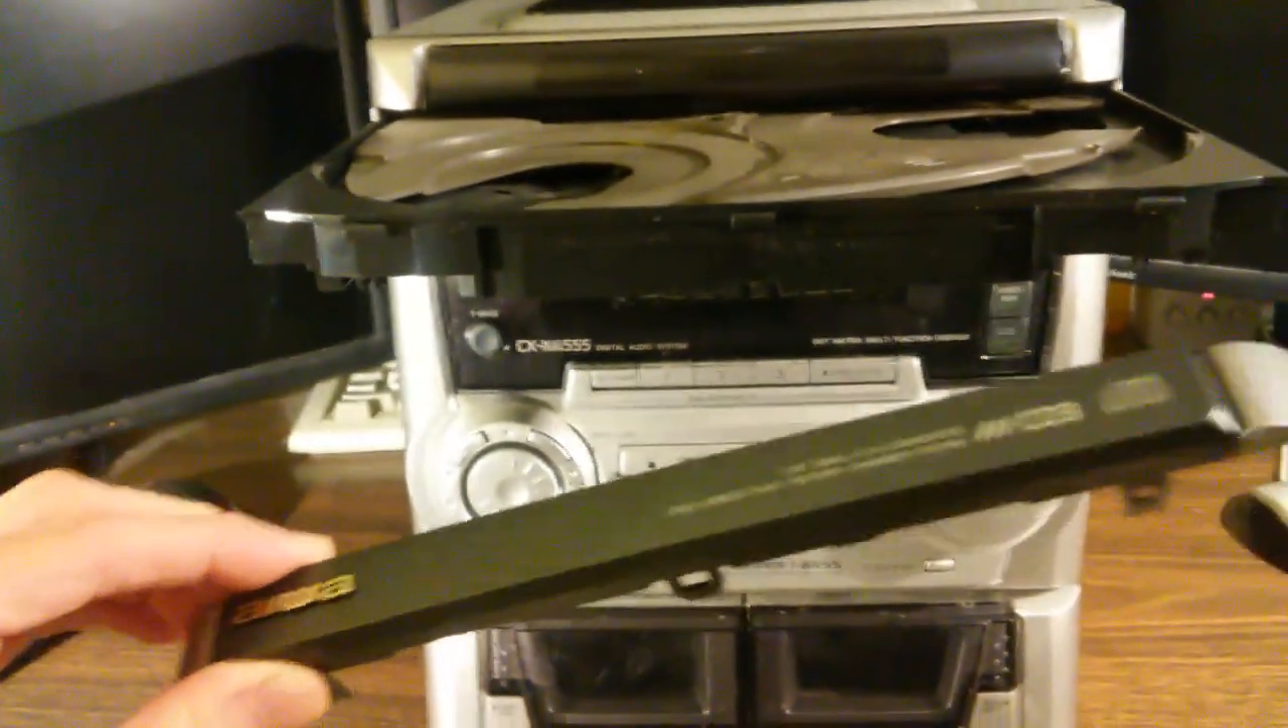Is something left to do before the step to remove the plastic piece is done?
No.